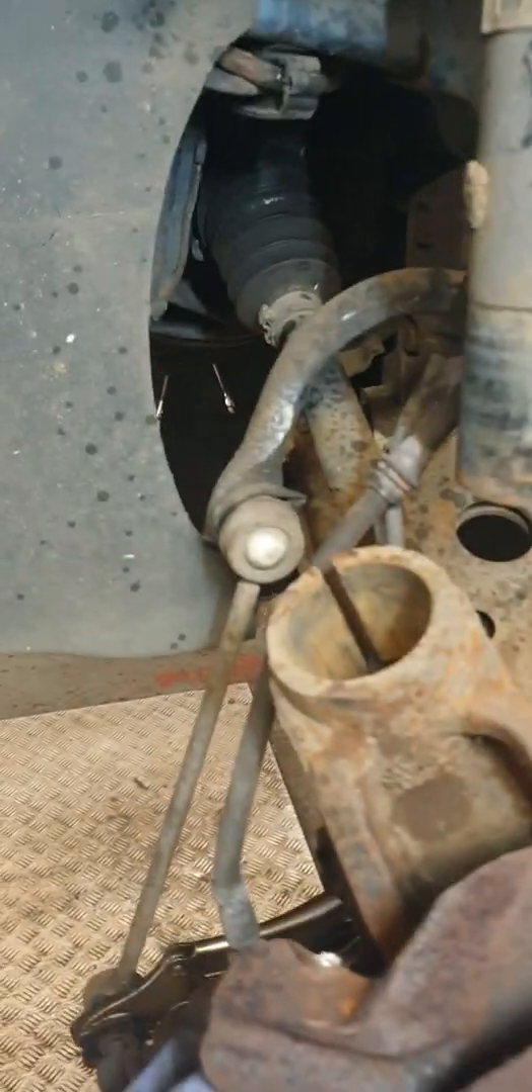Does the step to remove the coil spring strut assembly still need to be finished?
Yes.